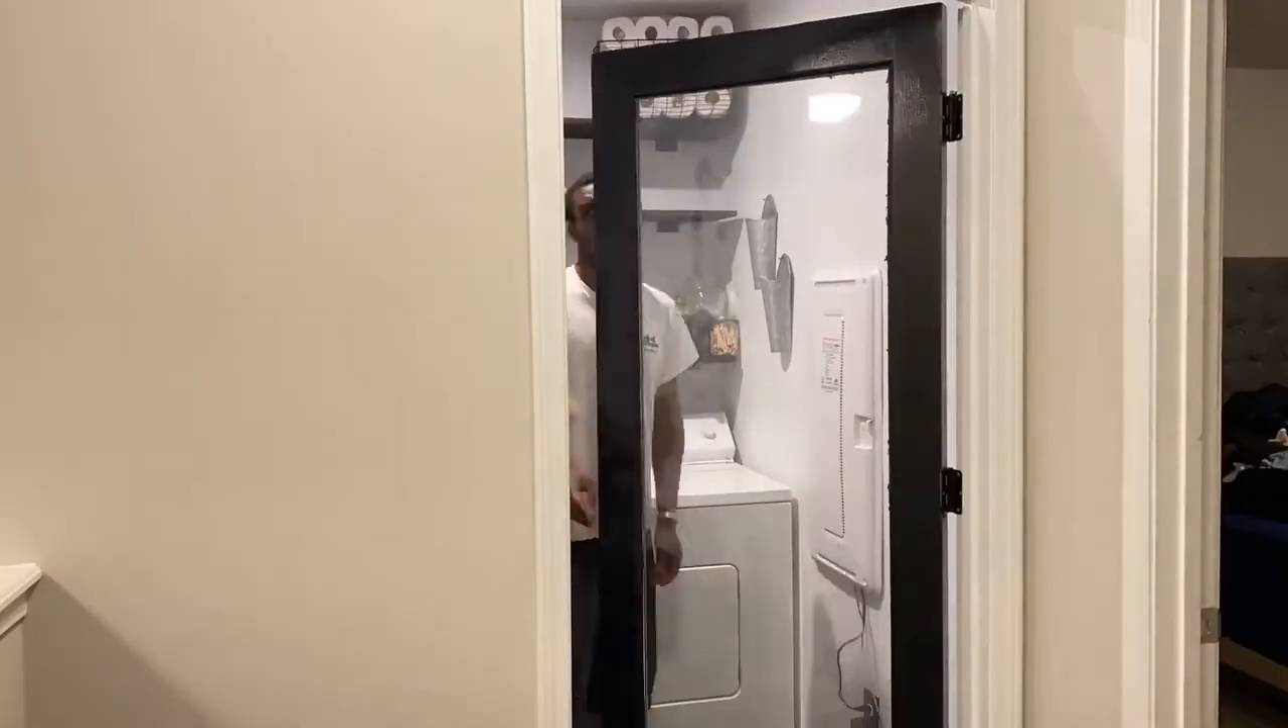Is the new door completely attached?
Yes.